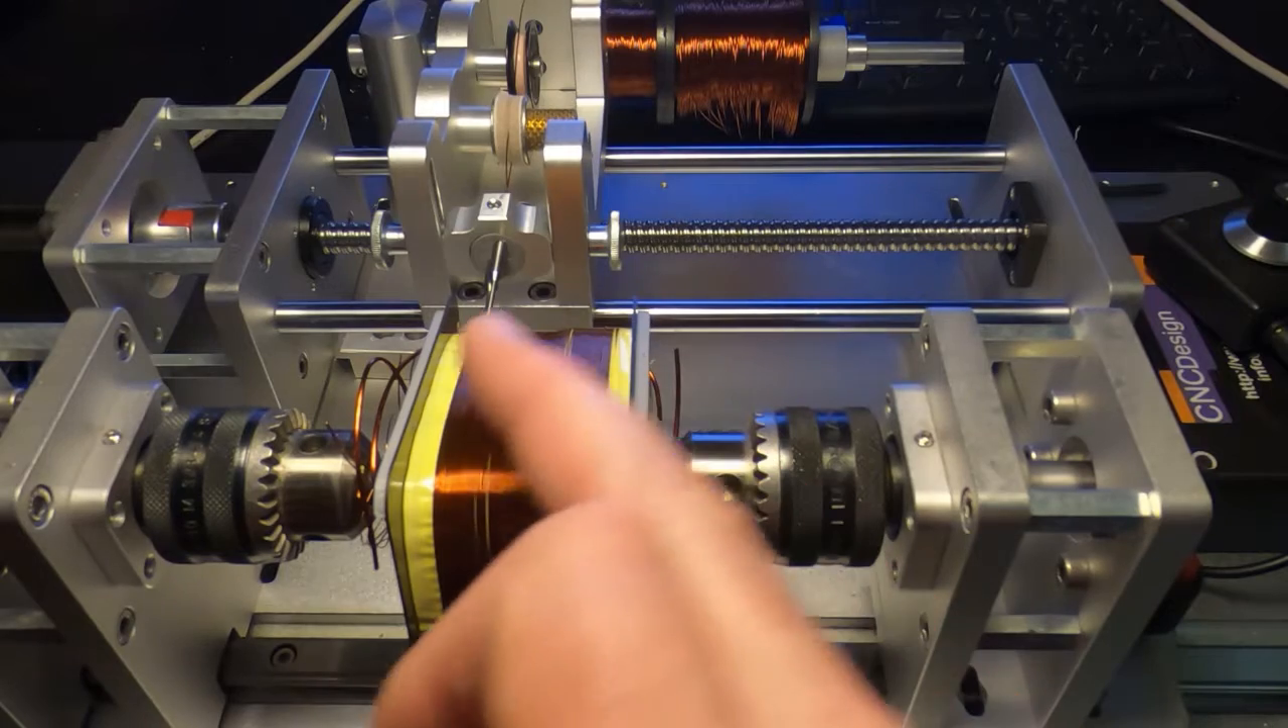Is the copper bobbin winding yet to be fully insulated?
Yes.